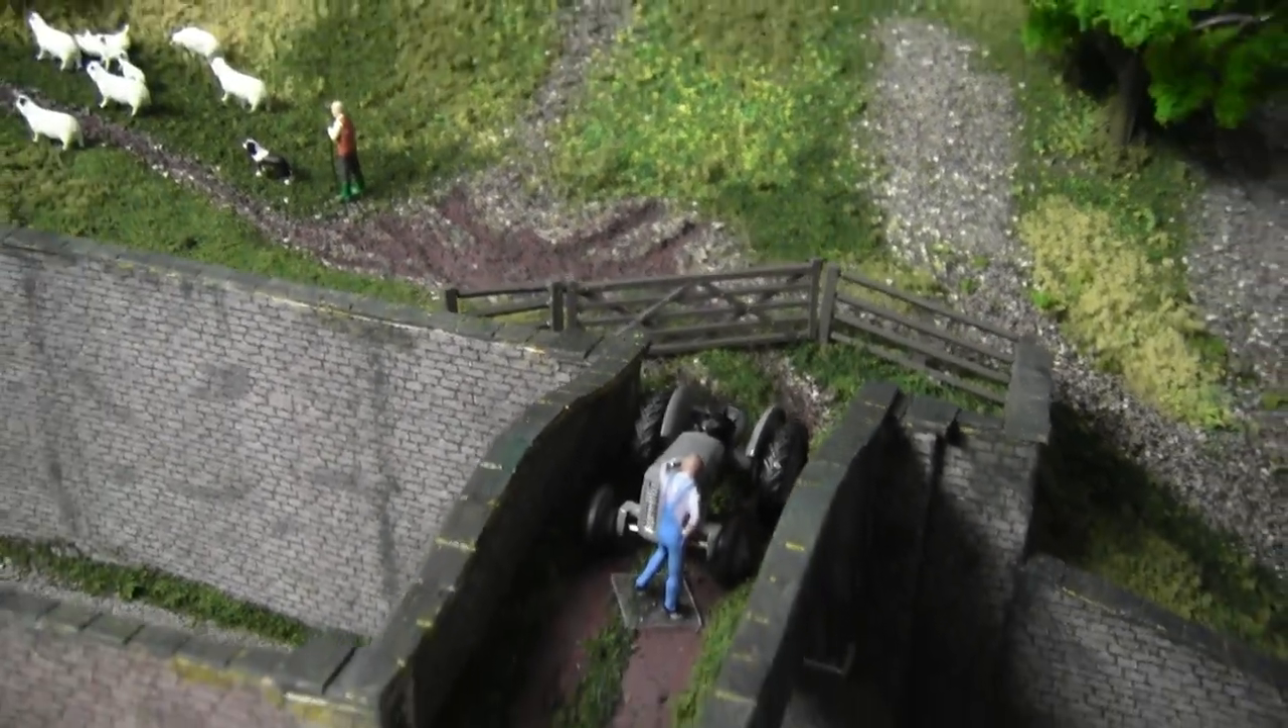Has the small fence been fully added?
Yes.